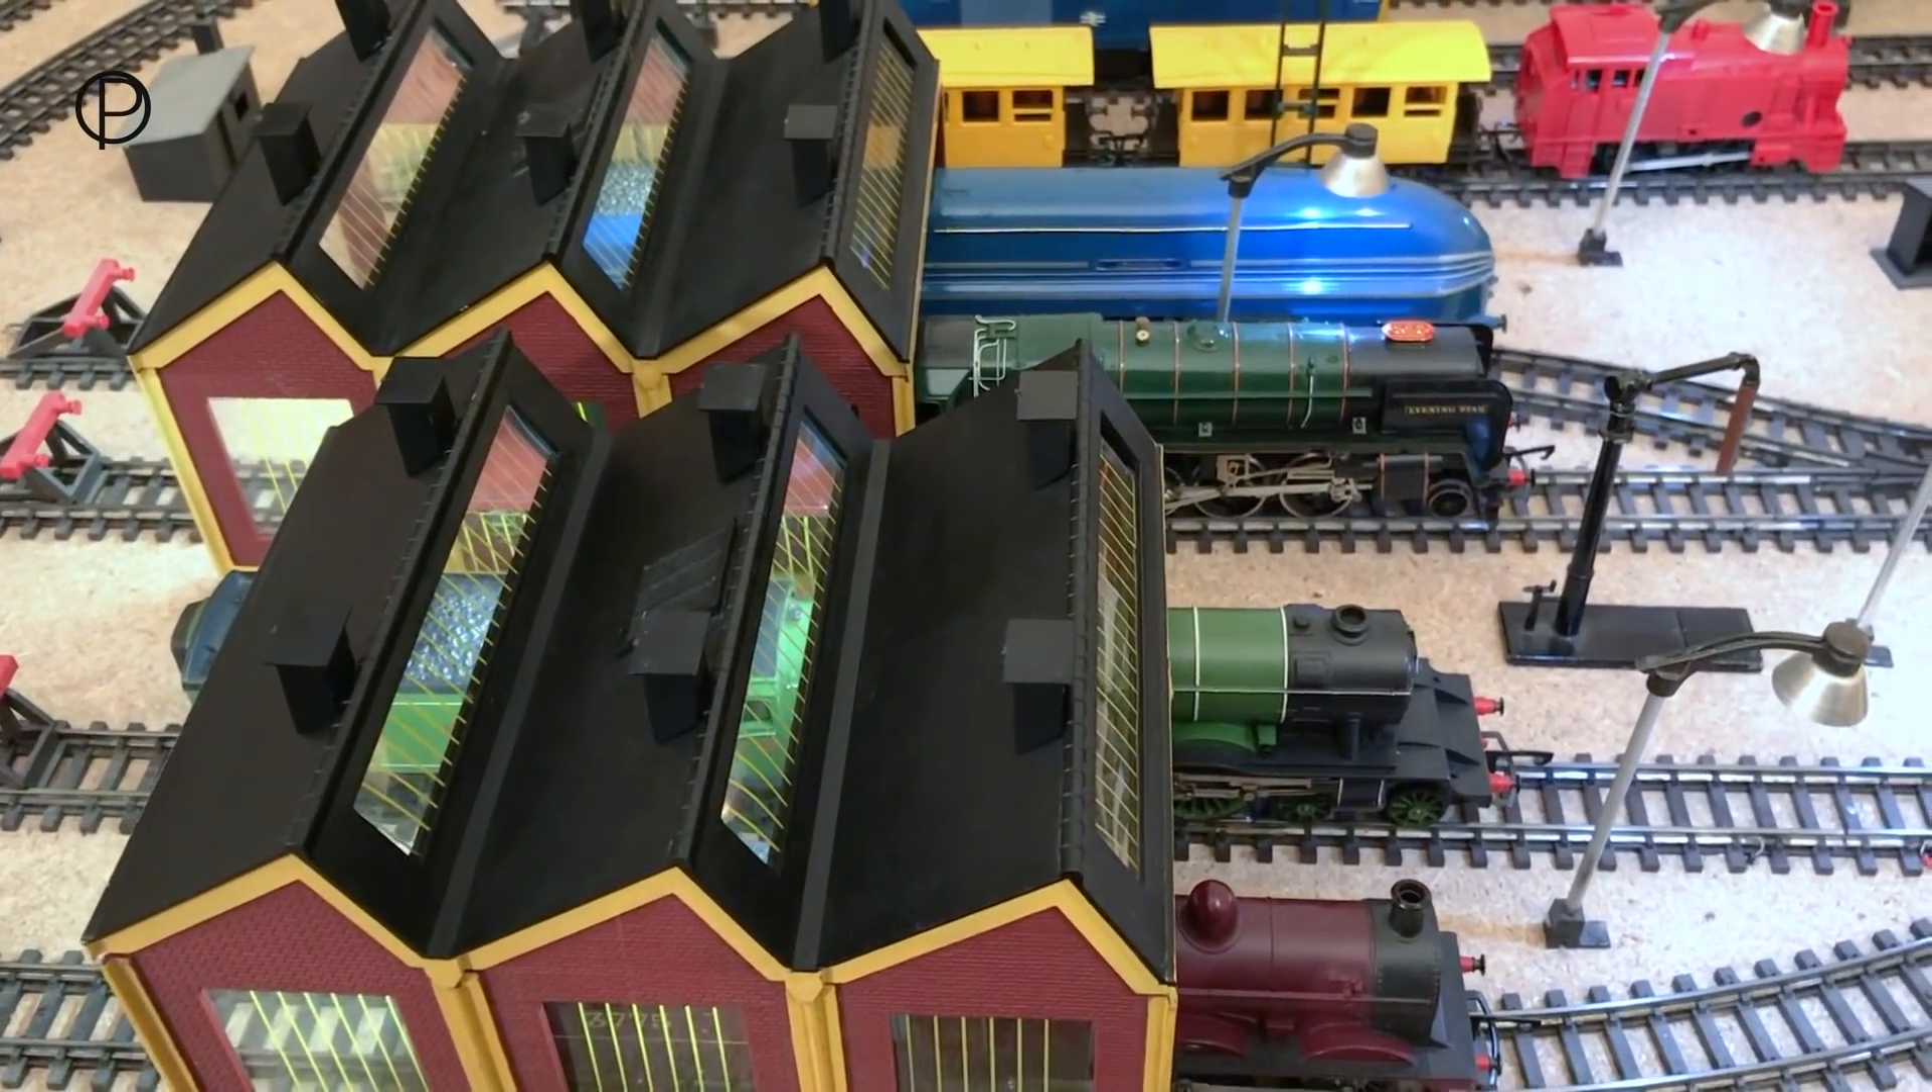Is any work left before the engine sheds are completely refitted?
No.